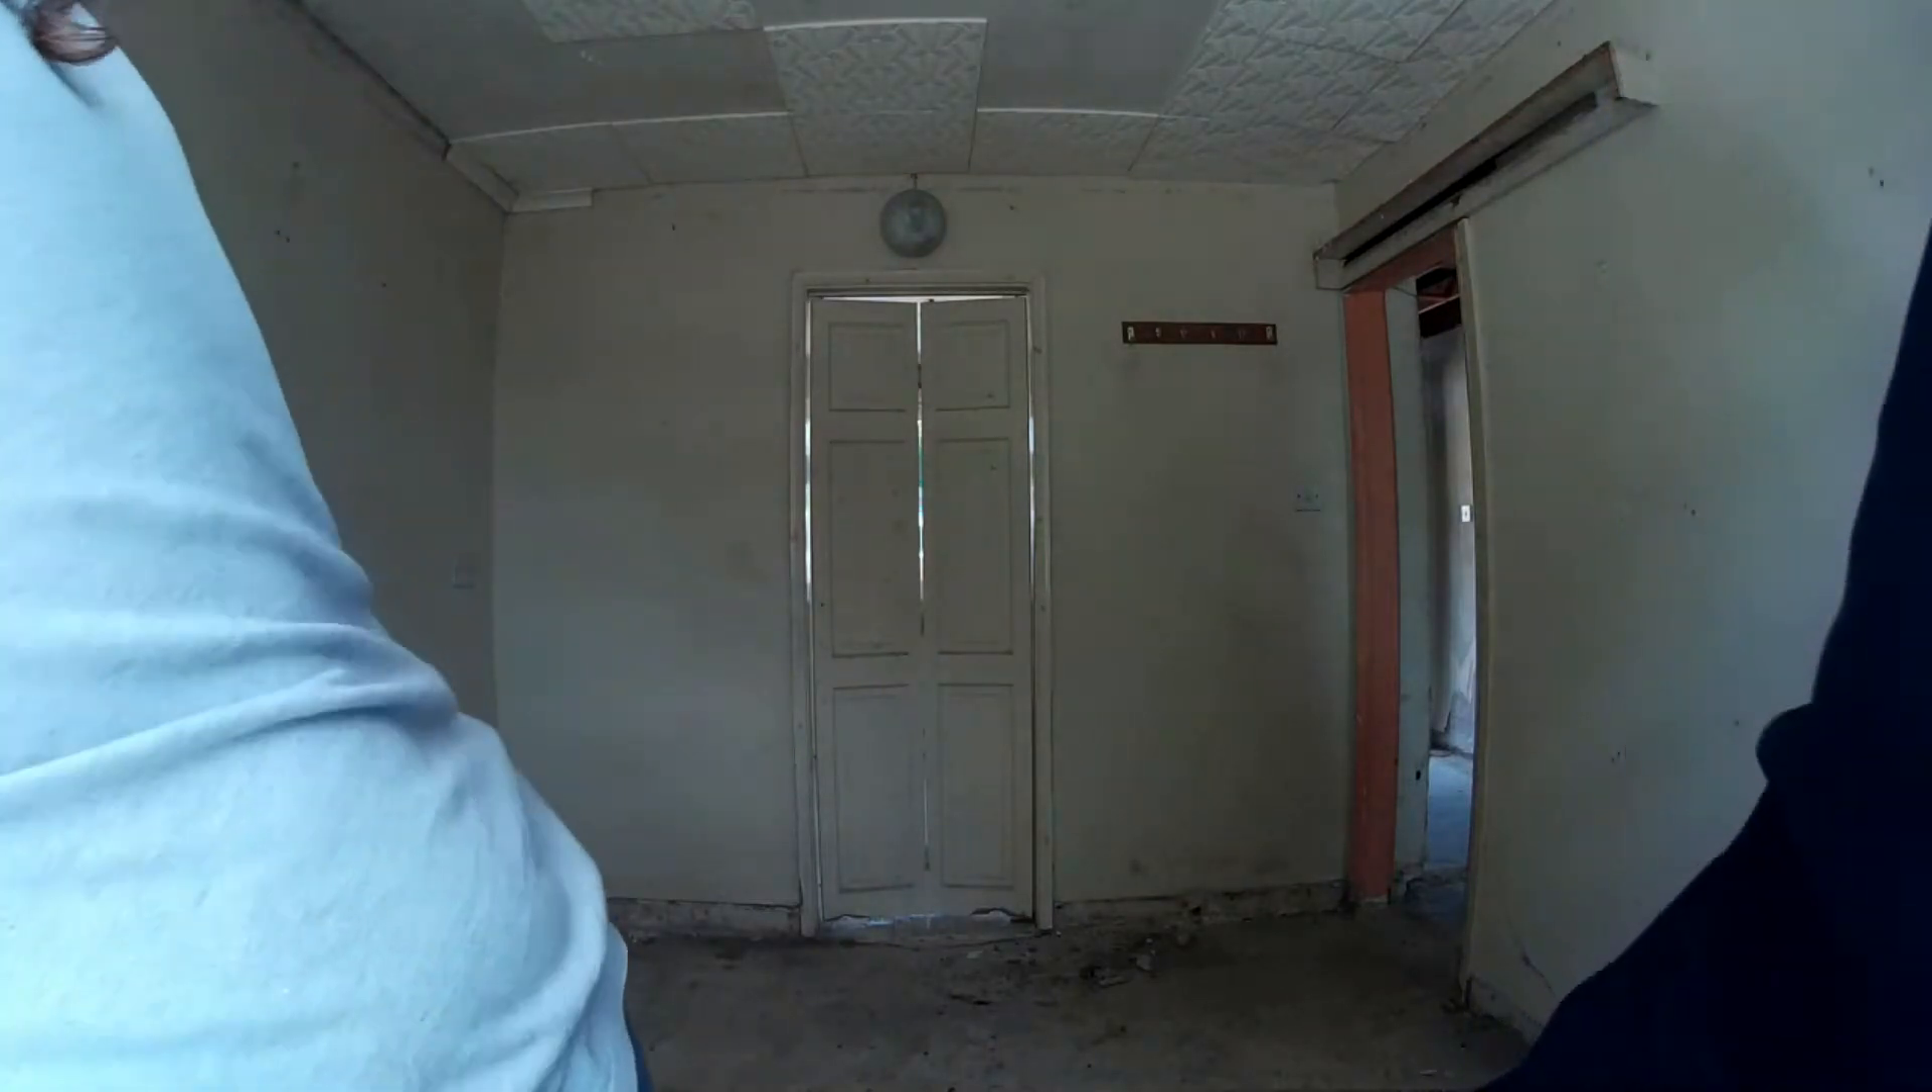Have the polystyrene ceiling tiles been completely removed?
No.